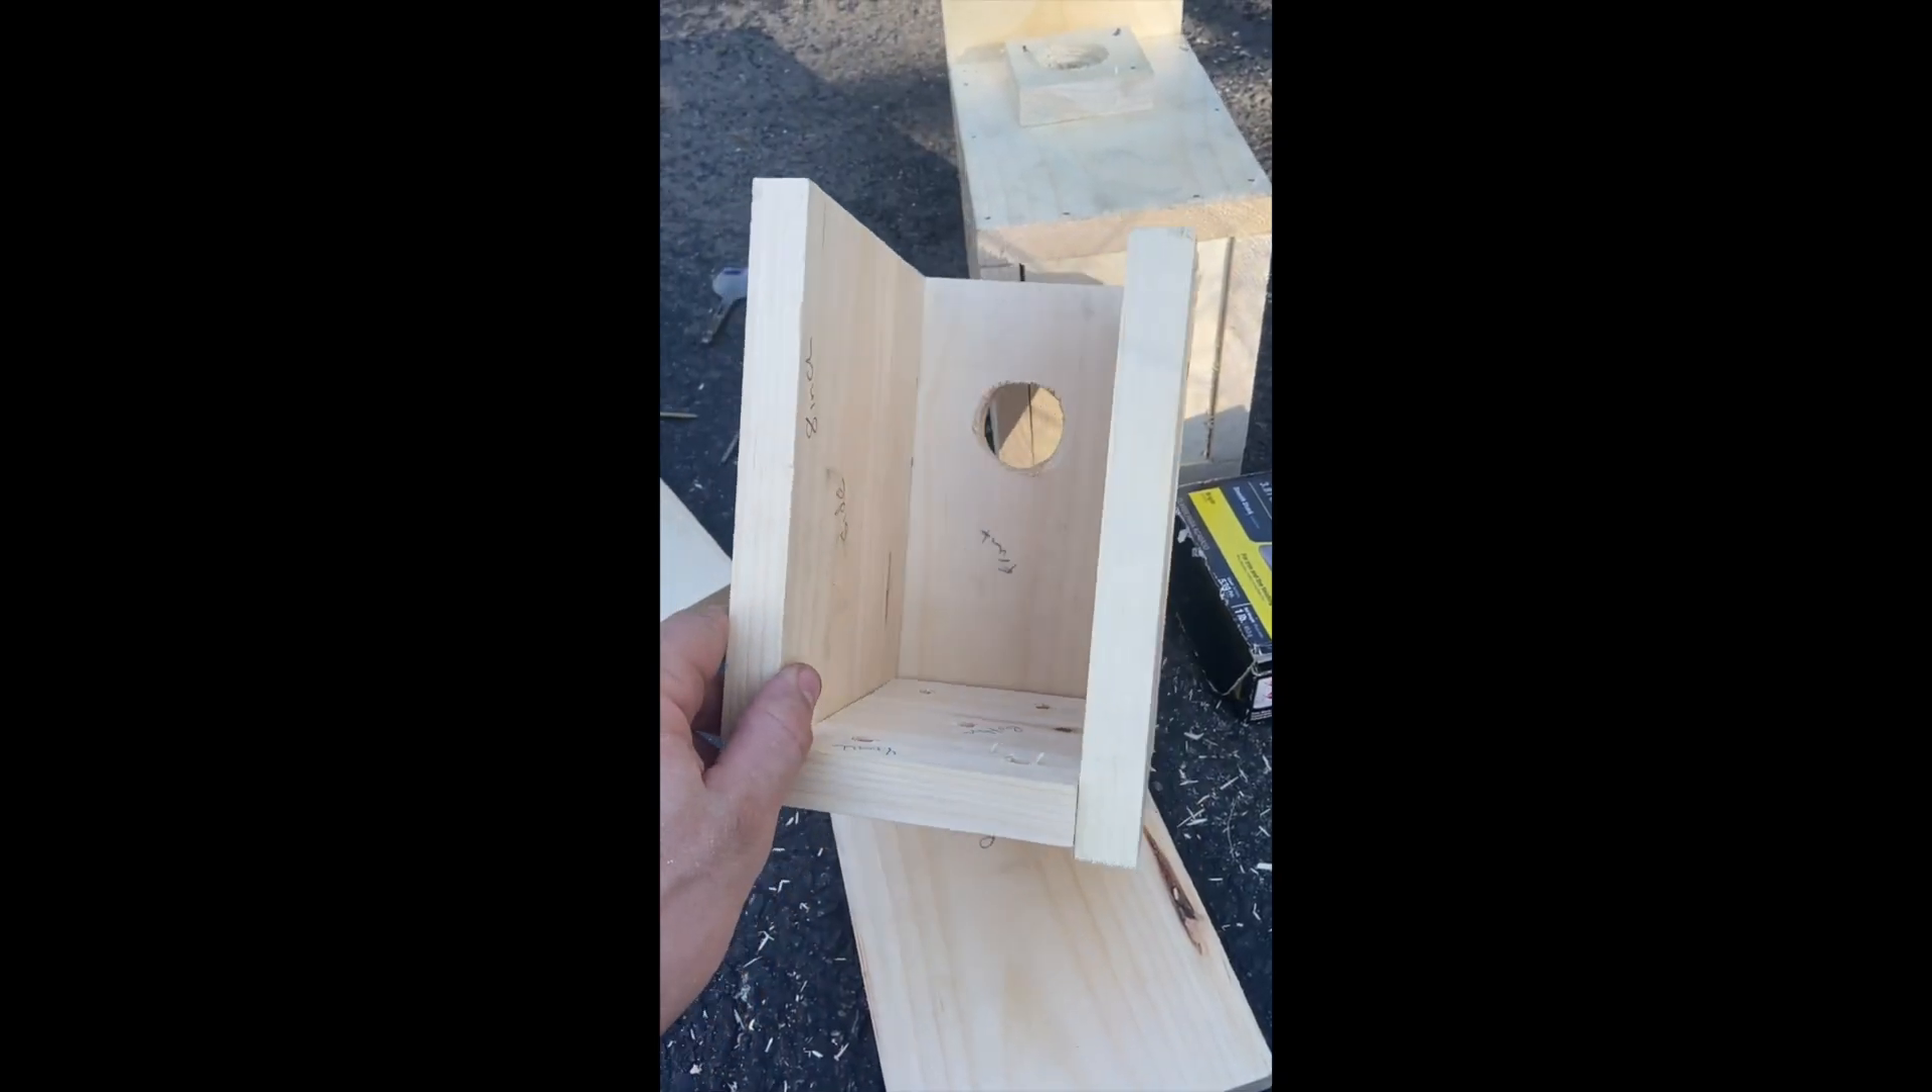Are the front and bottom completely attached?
Yes.